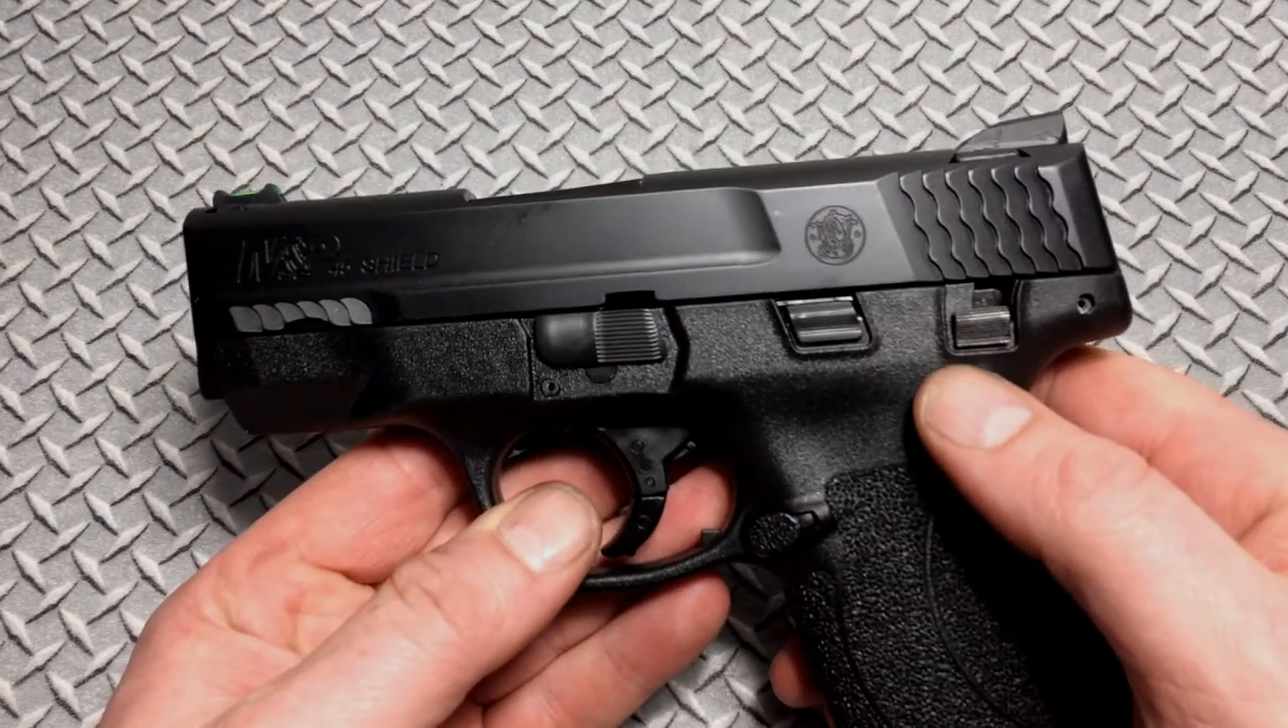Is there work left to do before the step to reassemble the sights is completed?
No.